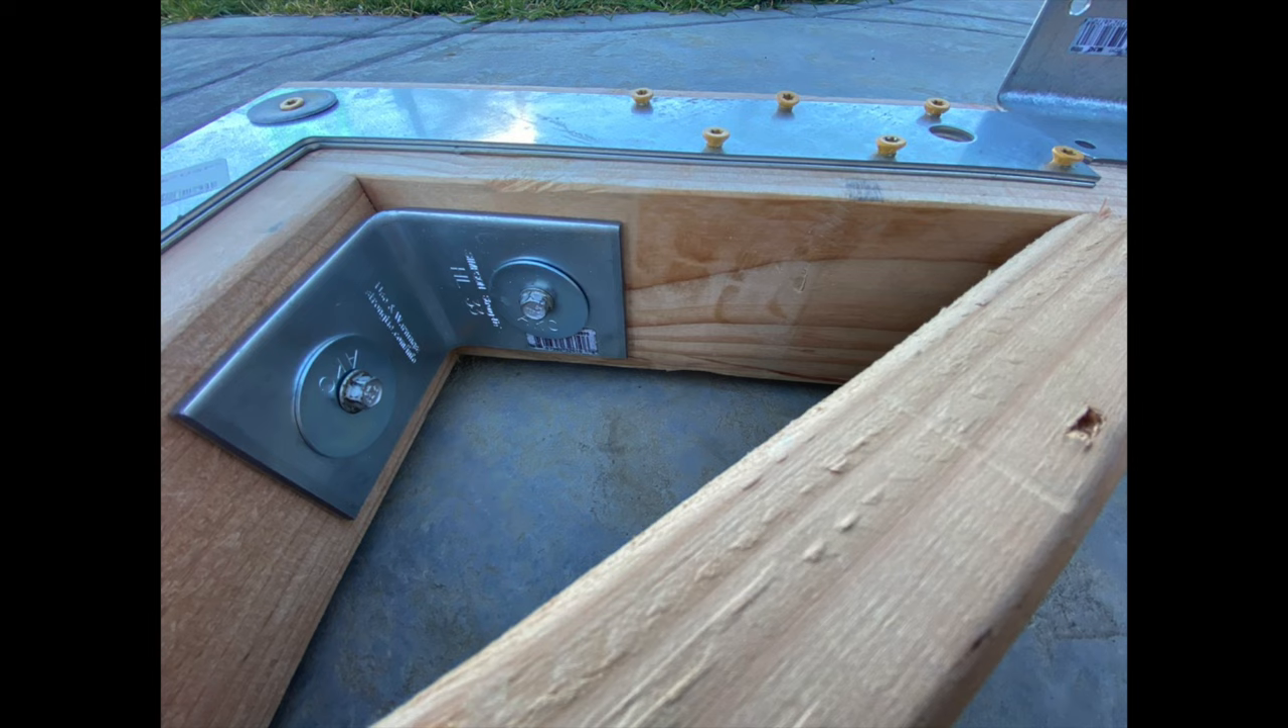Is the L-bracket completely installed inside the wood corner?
Yes.